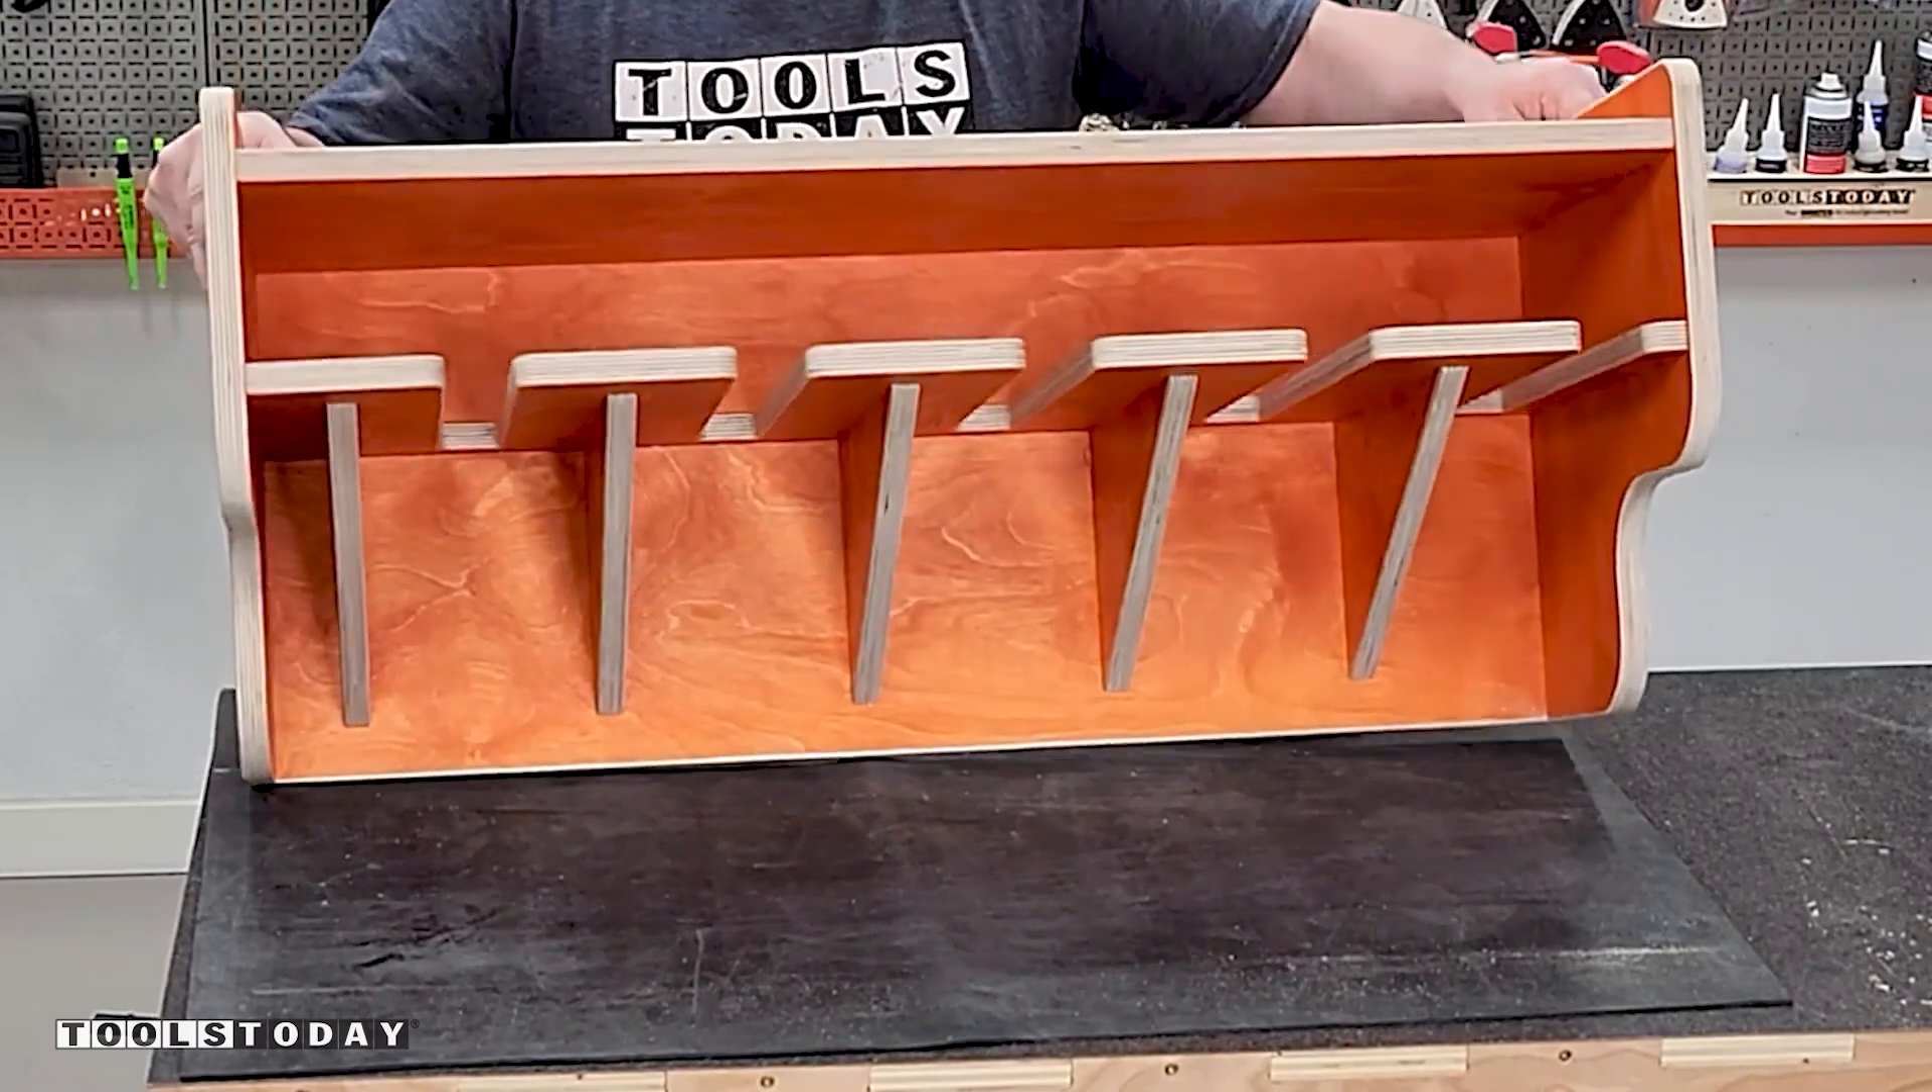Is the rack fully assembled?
Yes.